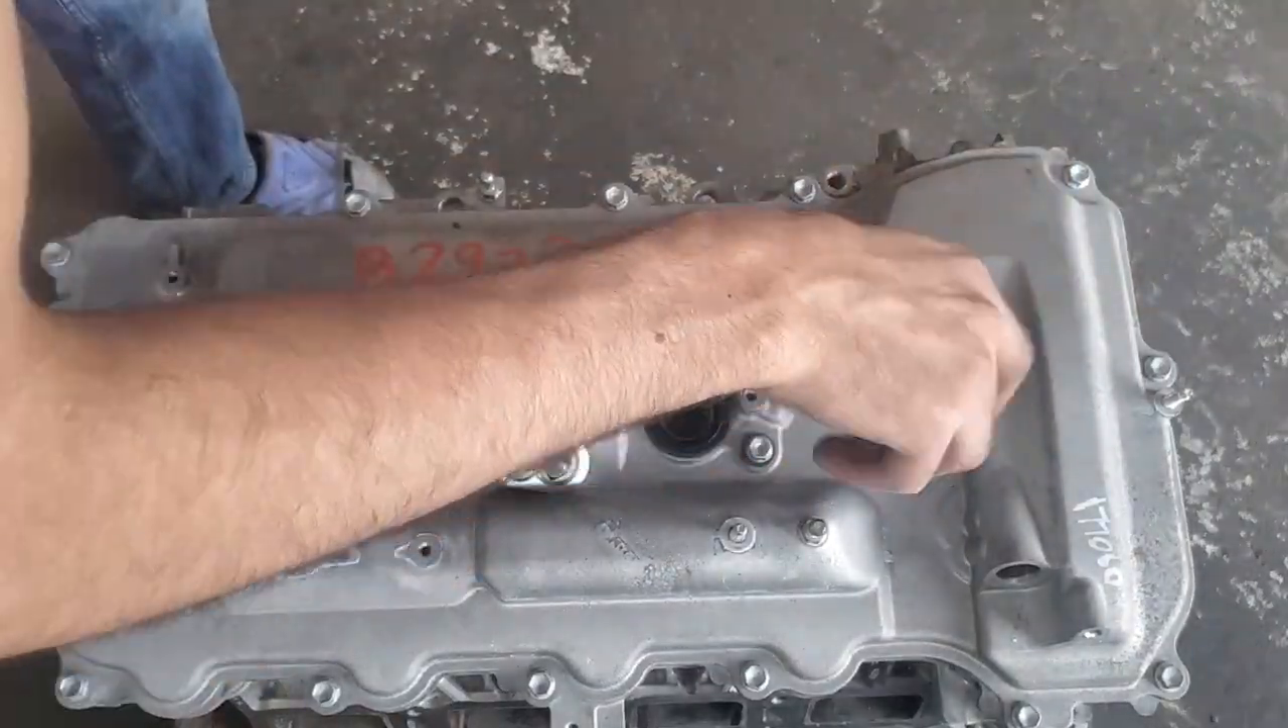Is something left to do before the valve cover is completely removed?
Yes.